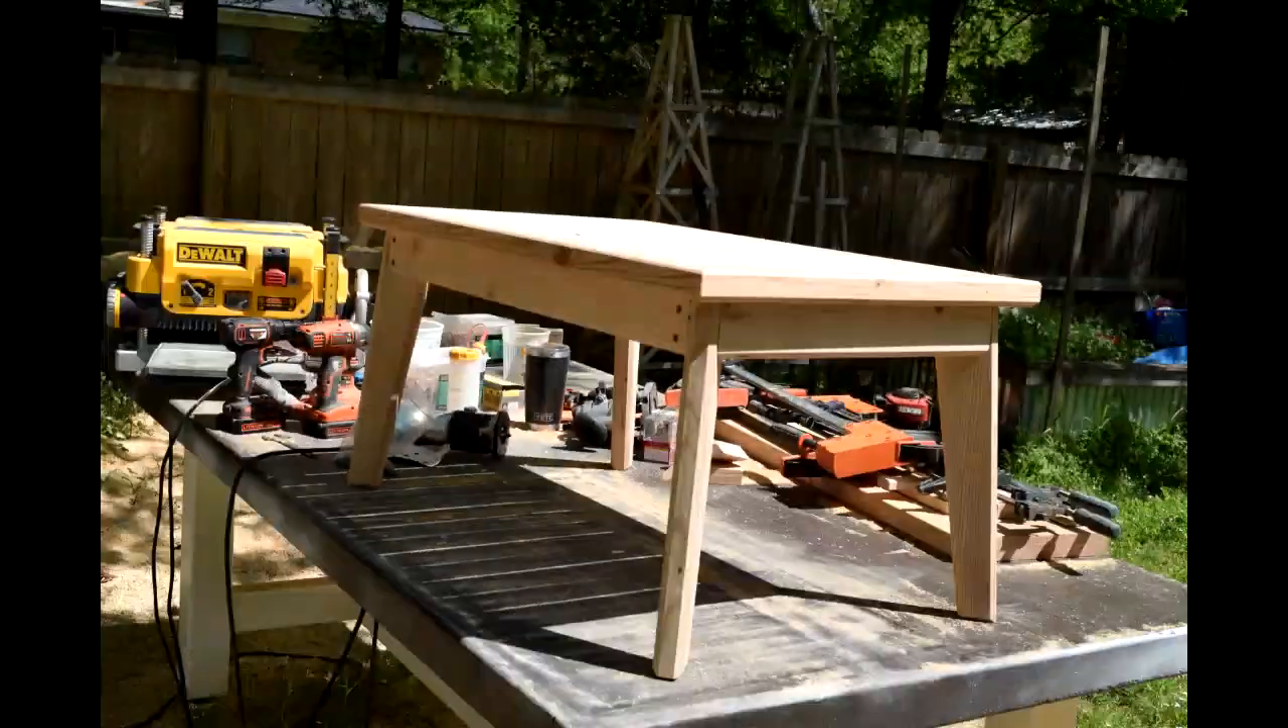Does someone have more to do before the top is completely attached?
No.